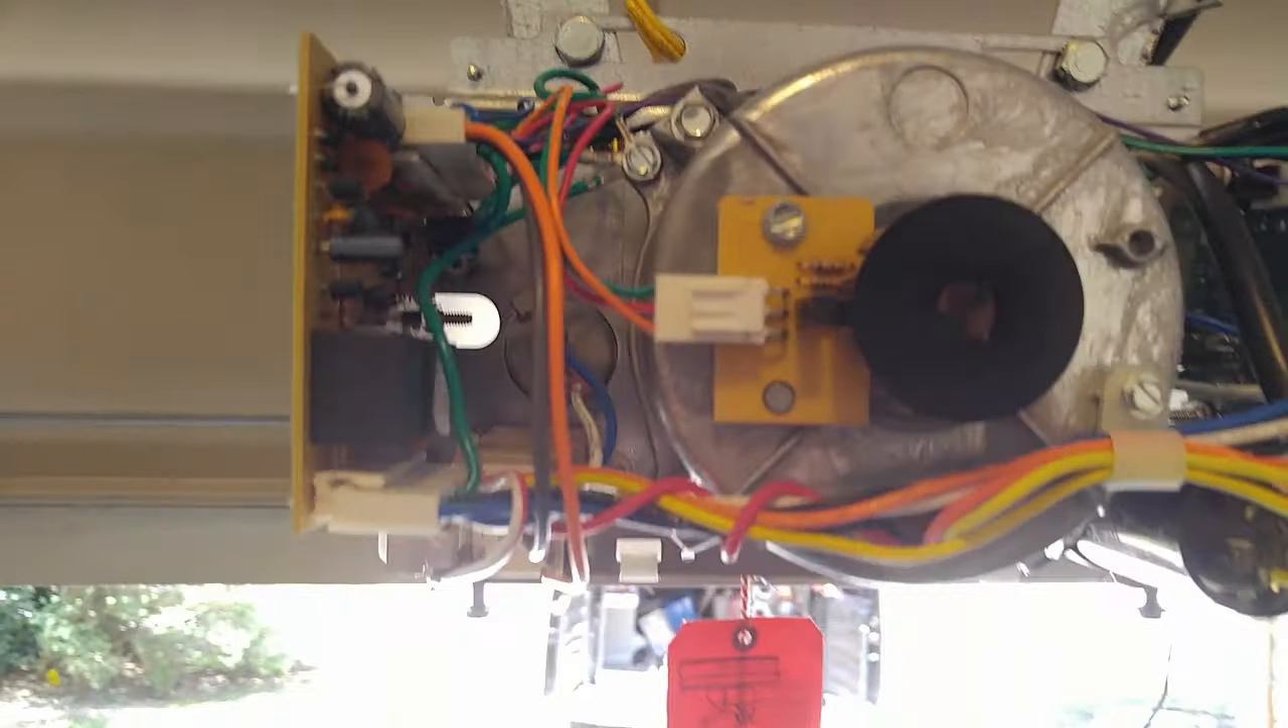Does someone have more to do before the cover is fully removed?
No.